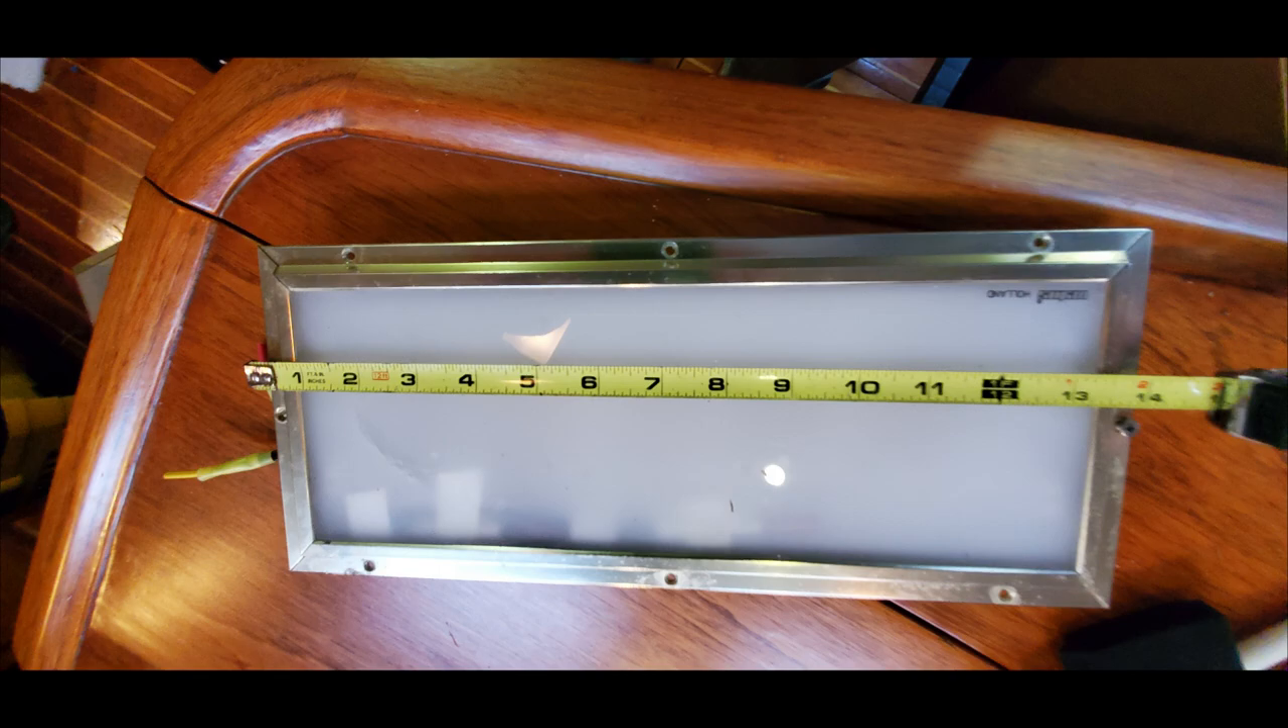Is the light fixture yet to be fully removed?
No.